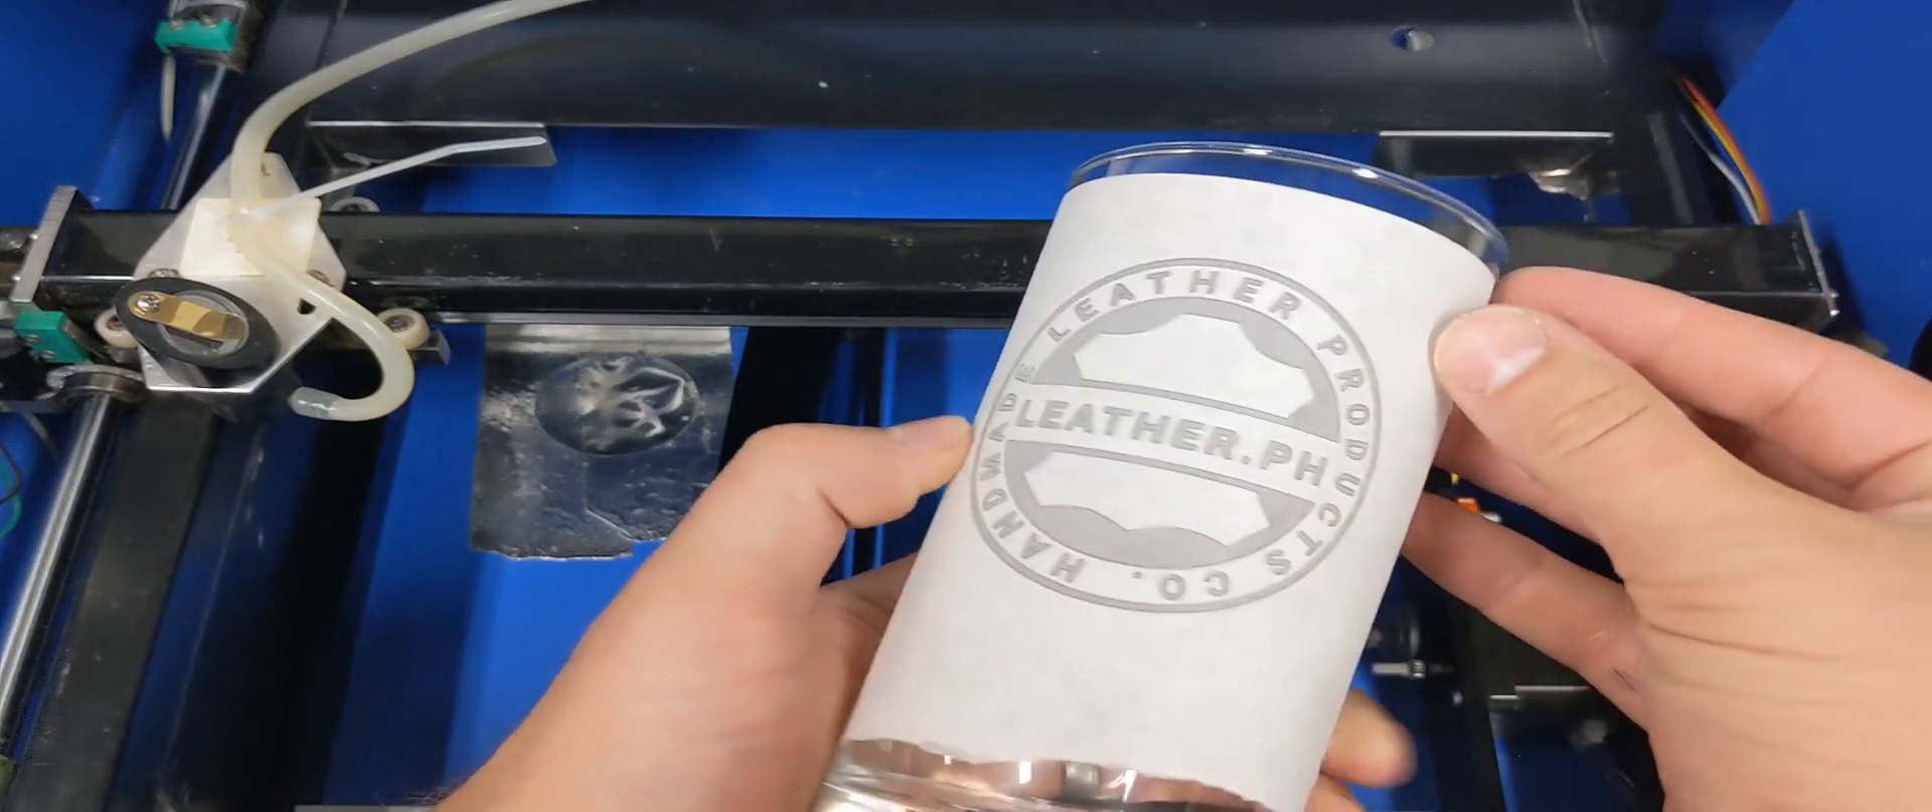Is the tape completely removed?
No.